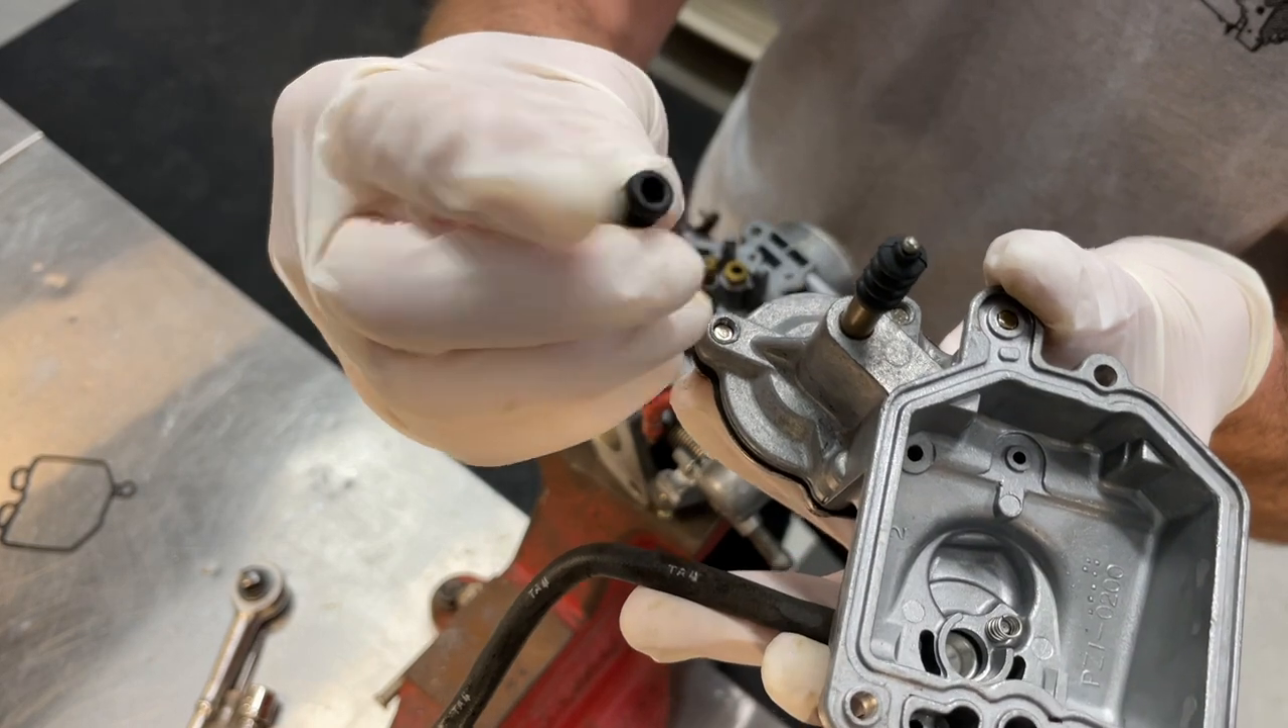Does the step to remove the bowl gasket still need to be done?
No.